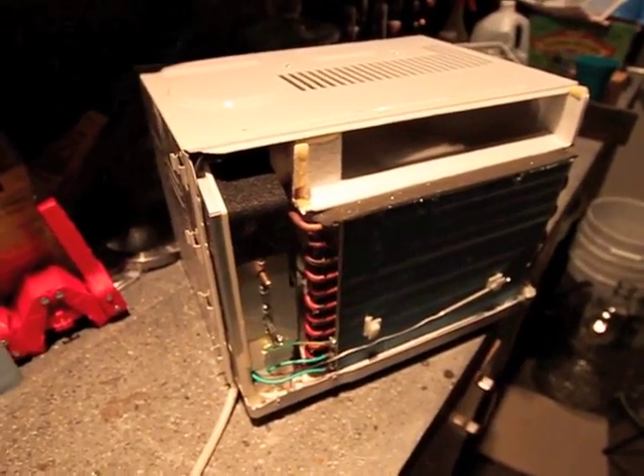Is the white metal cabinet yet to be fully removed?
Yes.